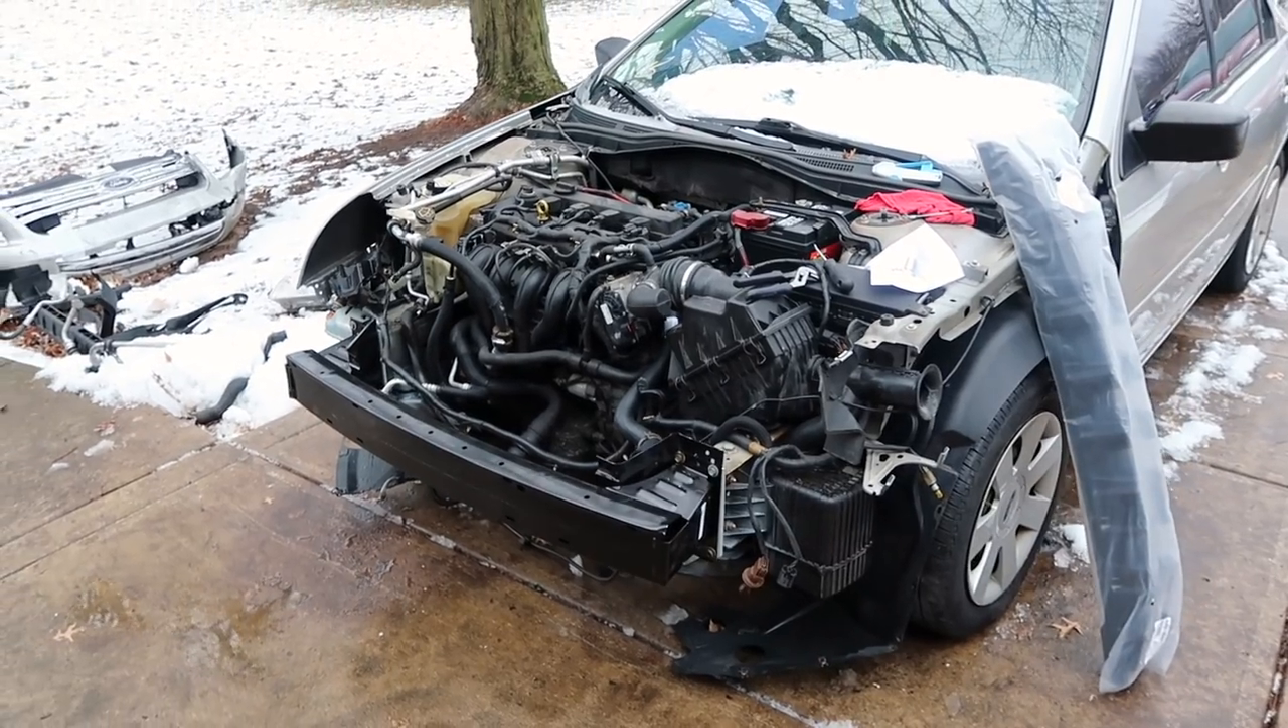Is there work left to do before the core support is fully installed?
Yes.